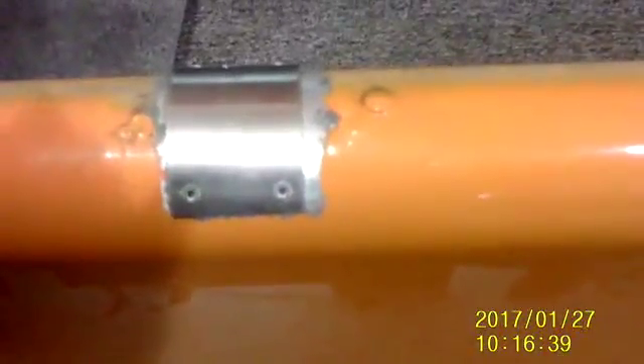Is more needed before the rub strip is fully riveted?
No.